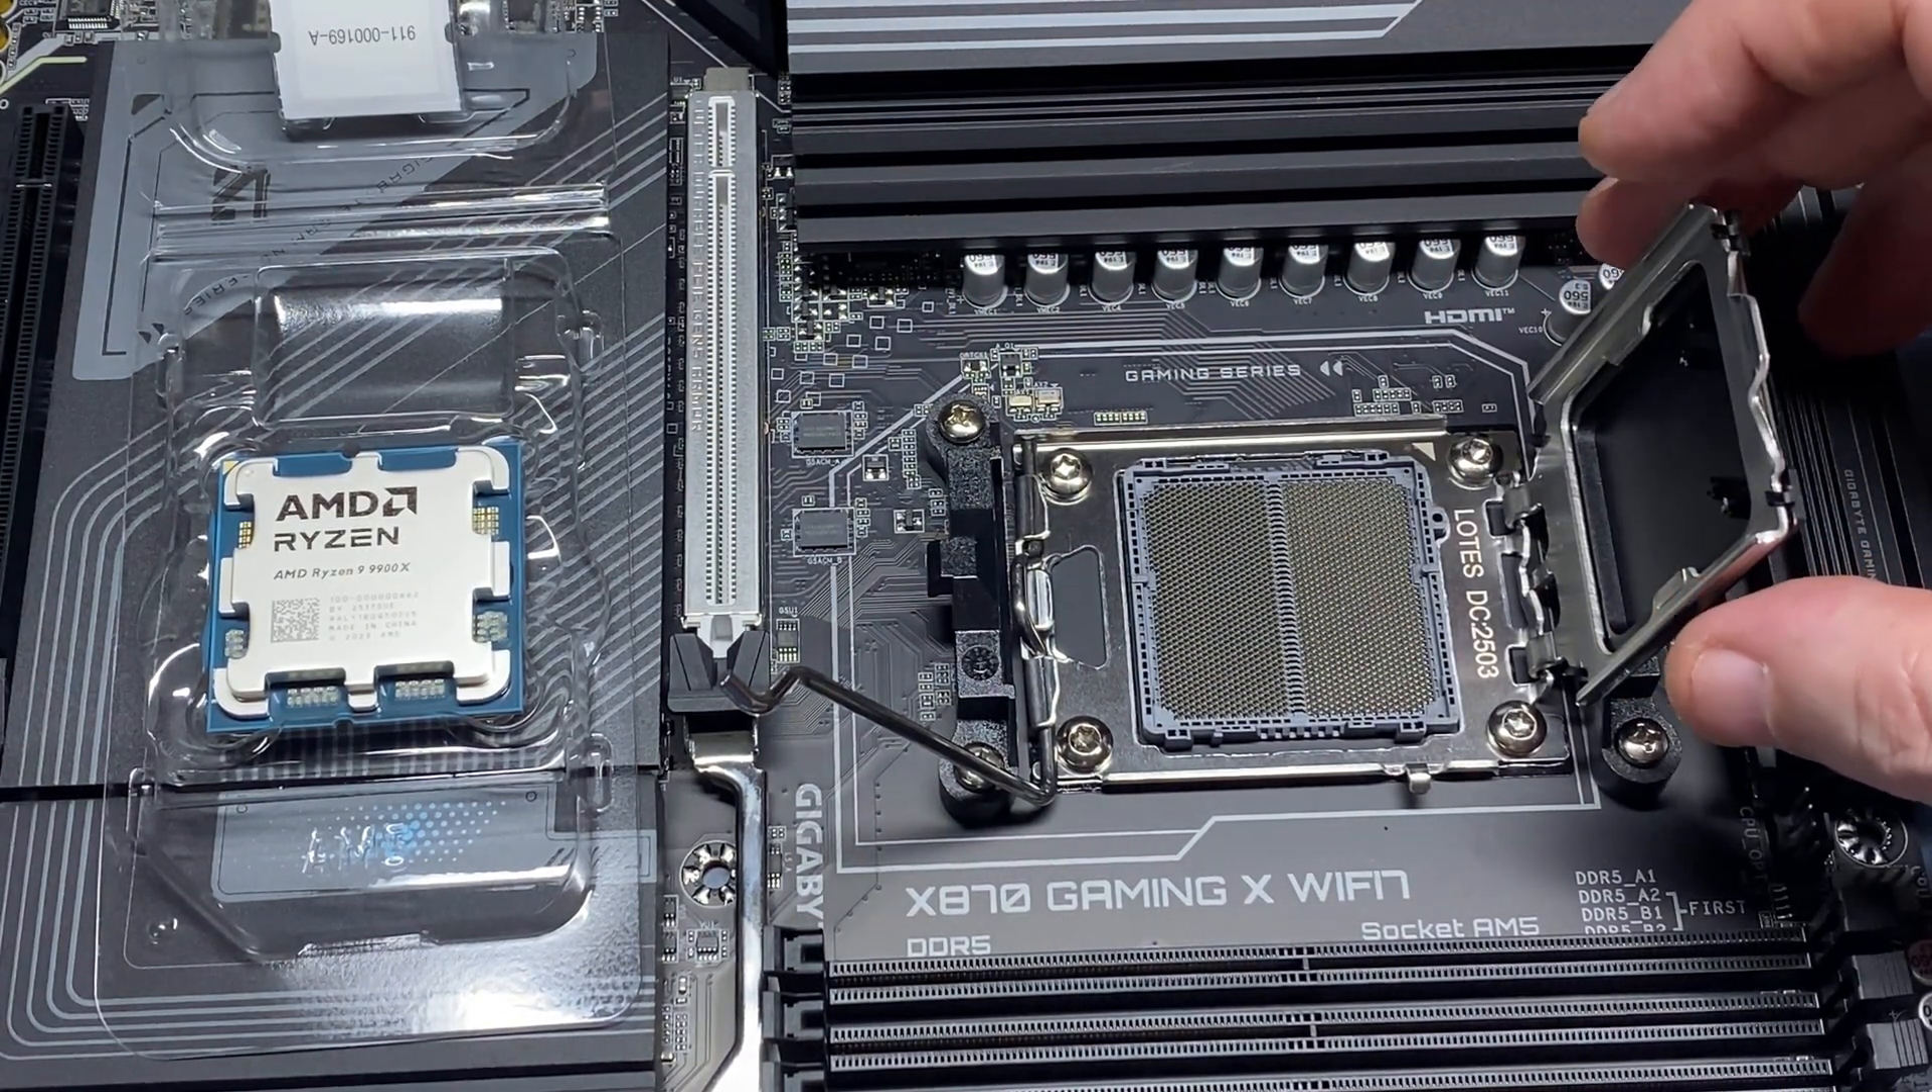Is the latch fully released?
Yes.